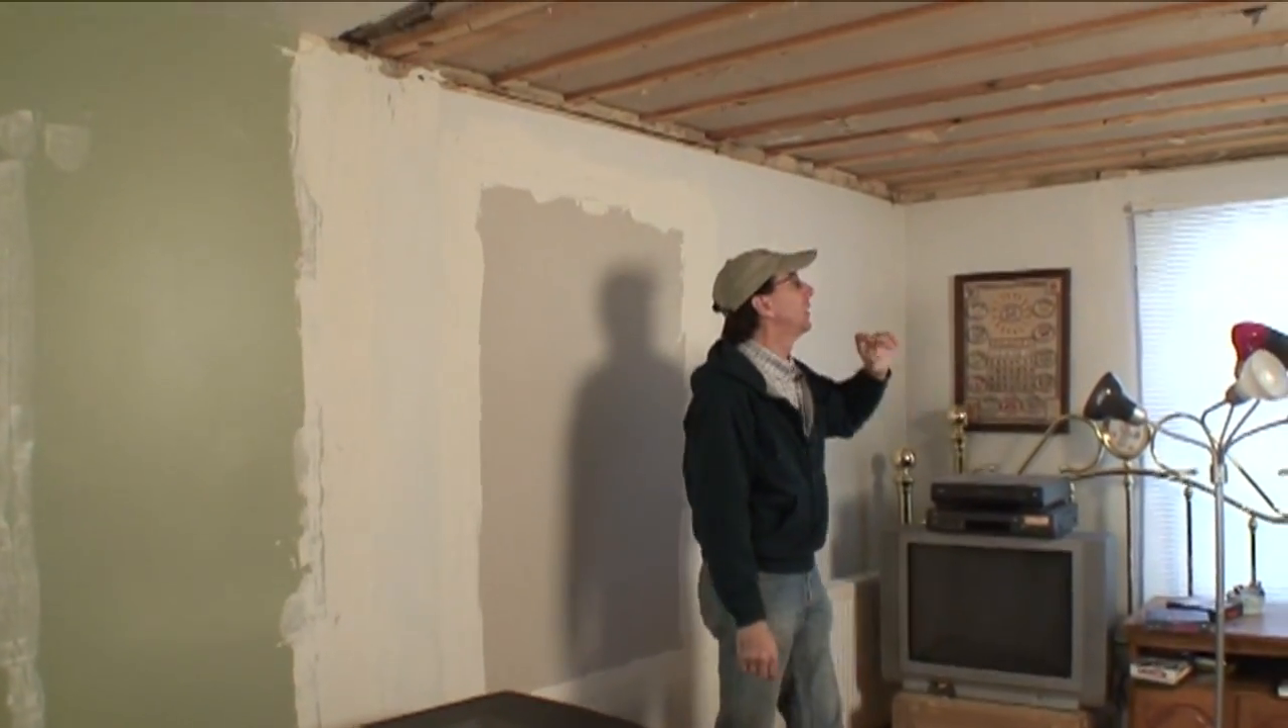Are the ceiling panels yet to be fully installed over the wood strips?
Yes.